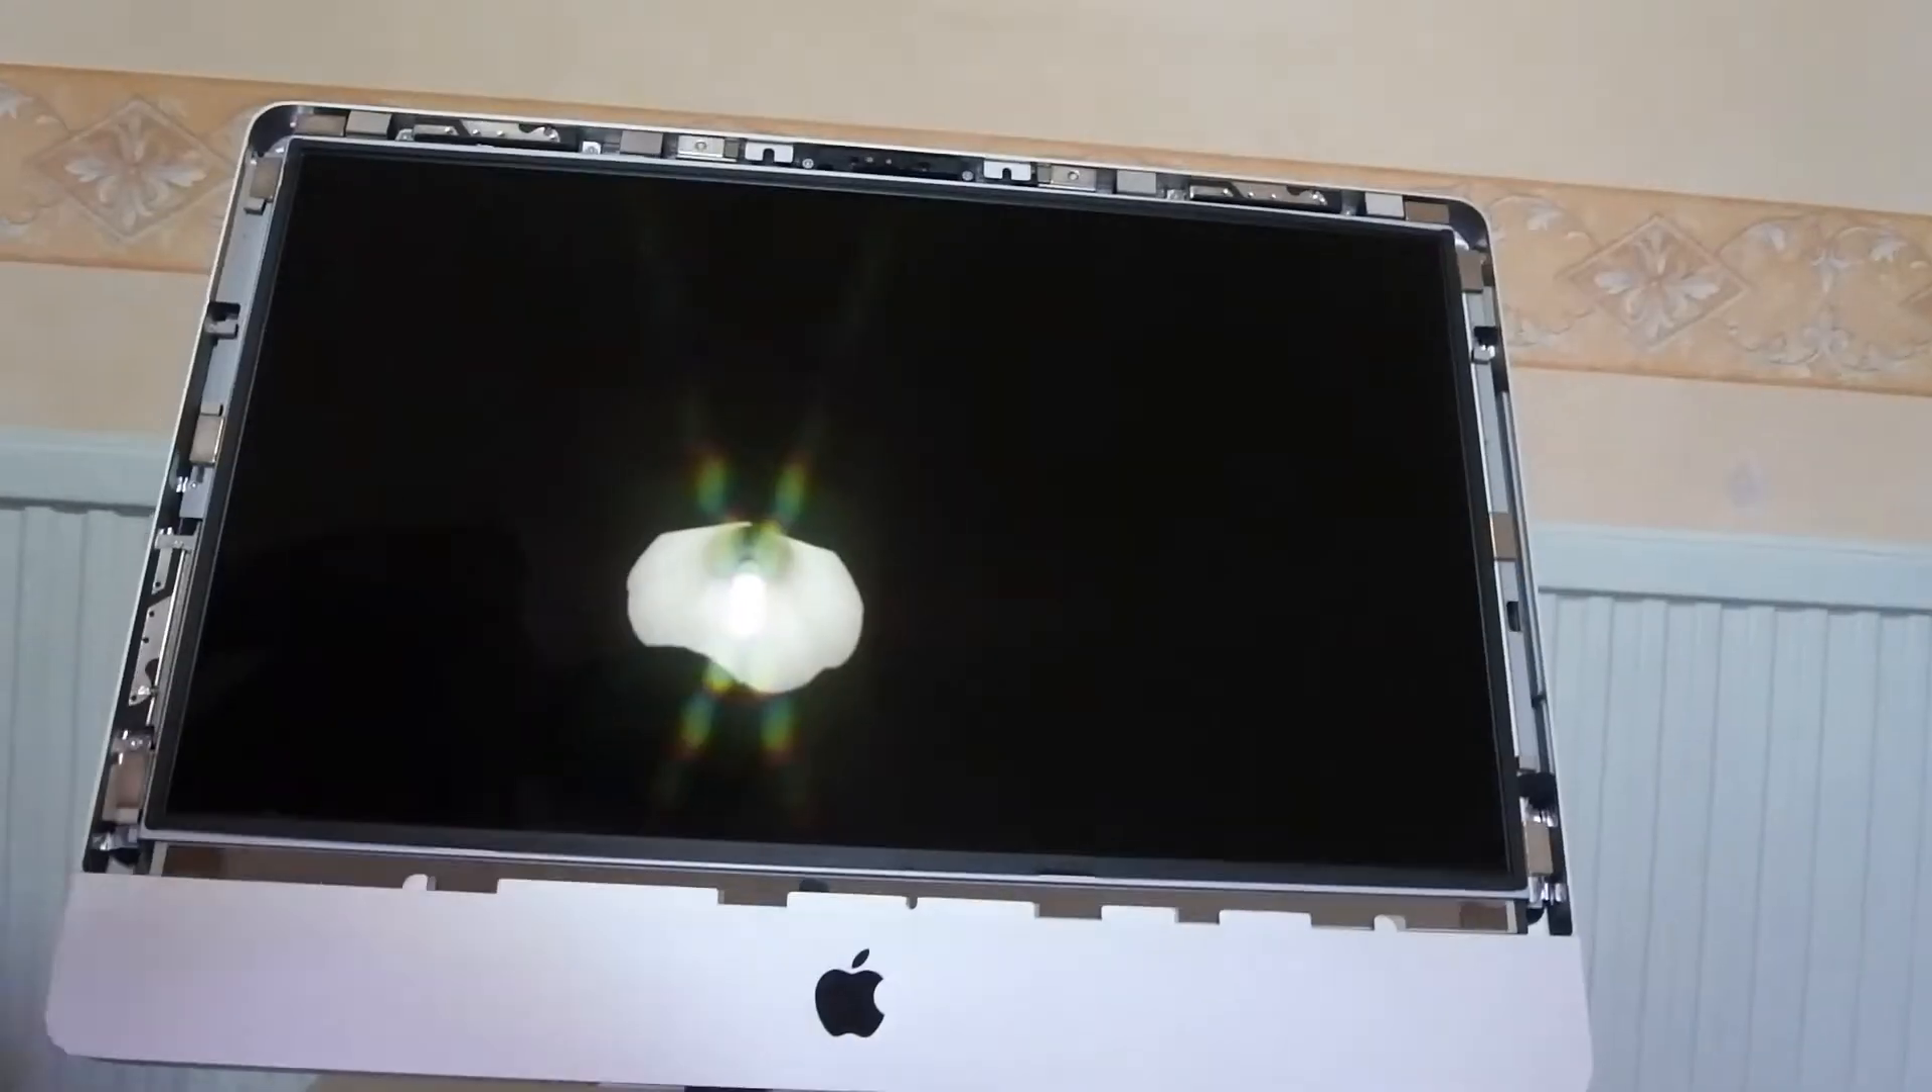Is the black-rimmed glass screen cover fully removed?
Yes.